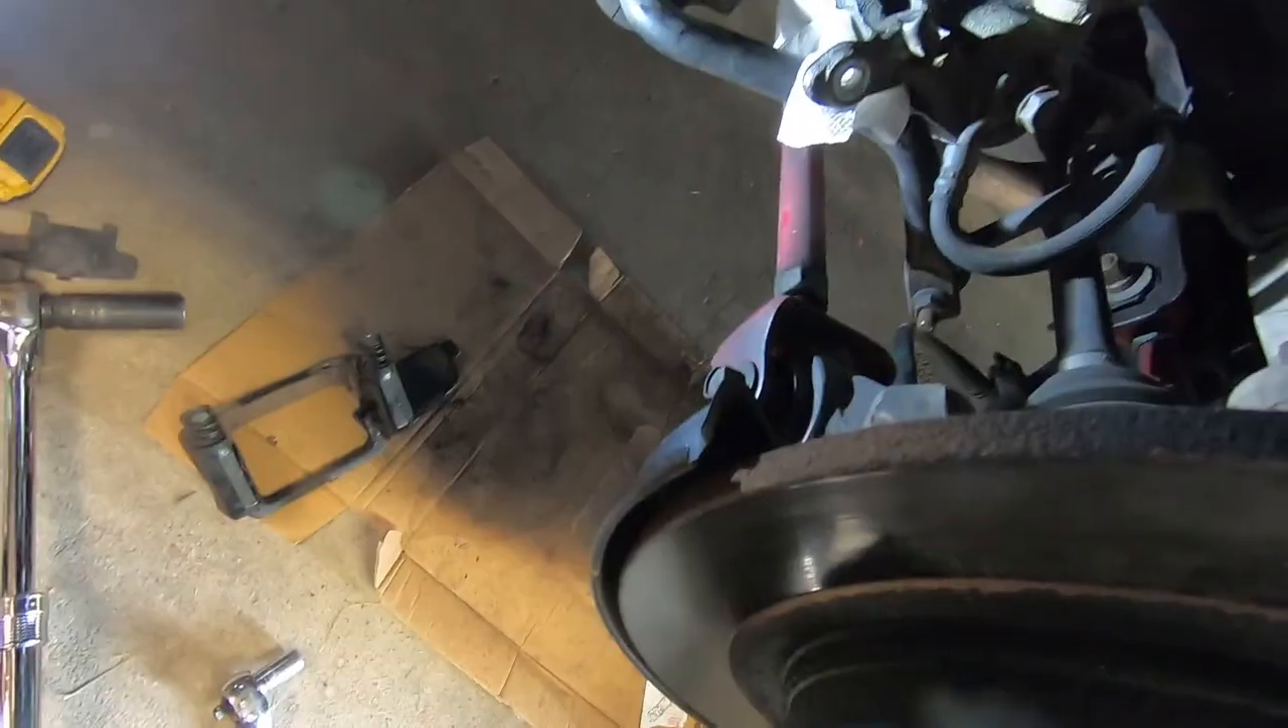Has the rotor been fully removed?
No.